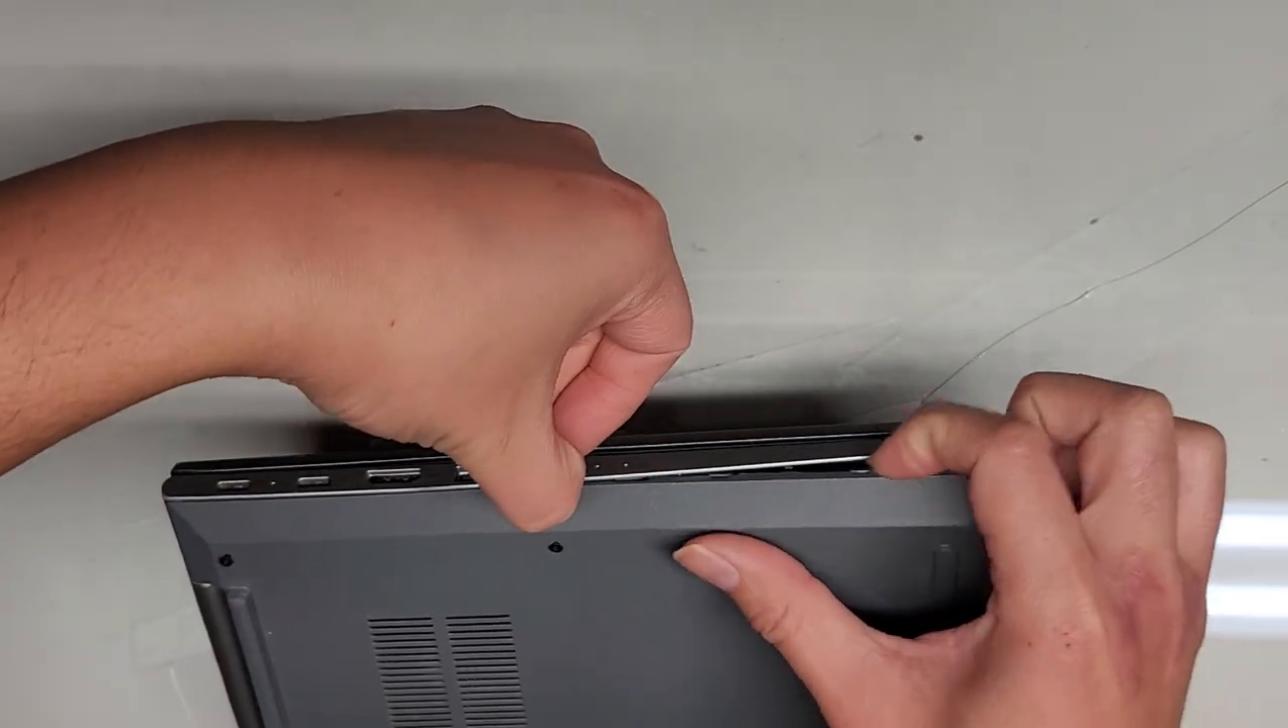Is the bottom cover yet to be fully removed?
Yes.